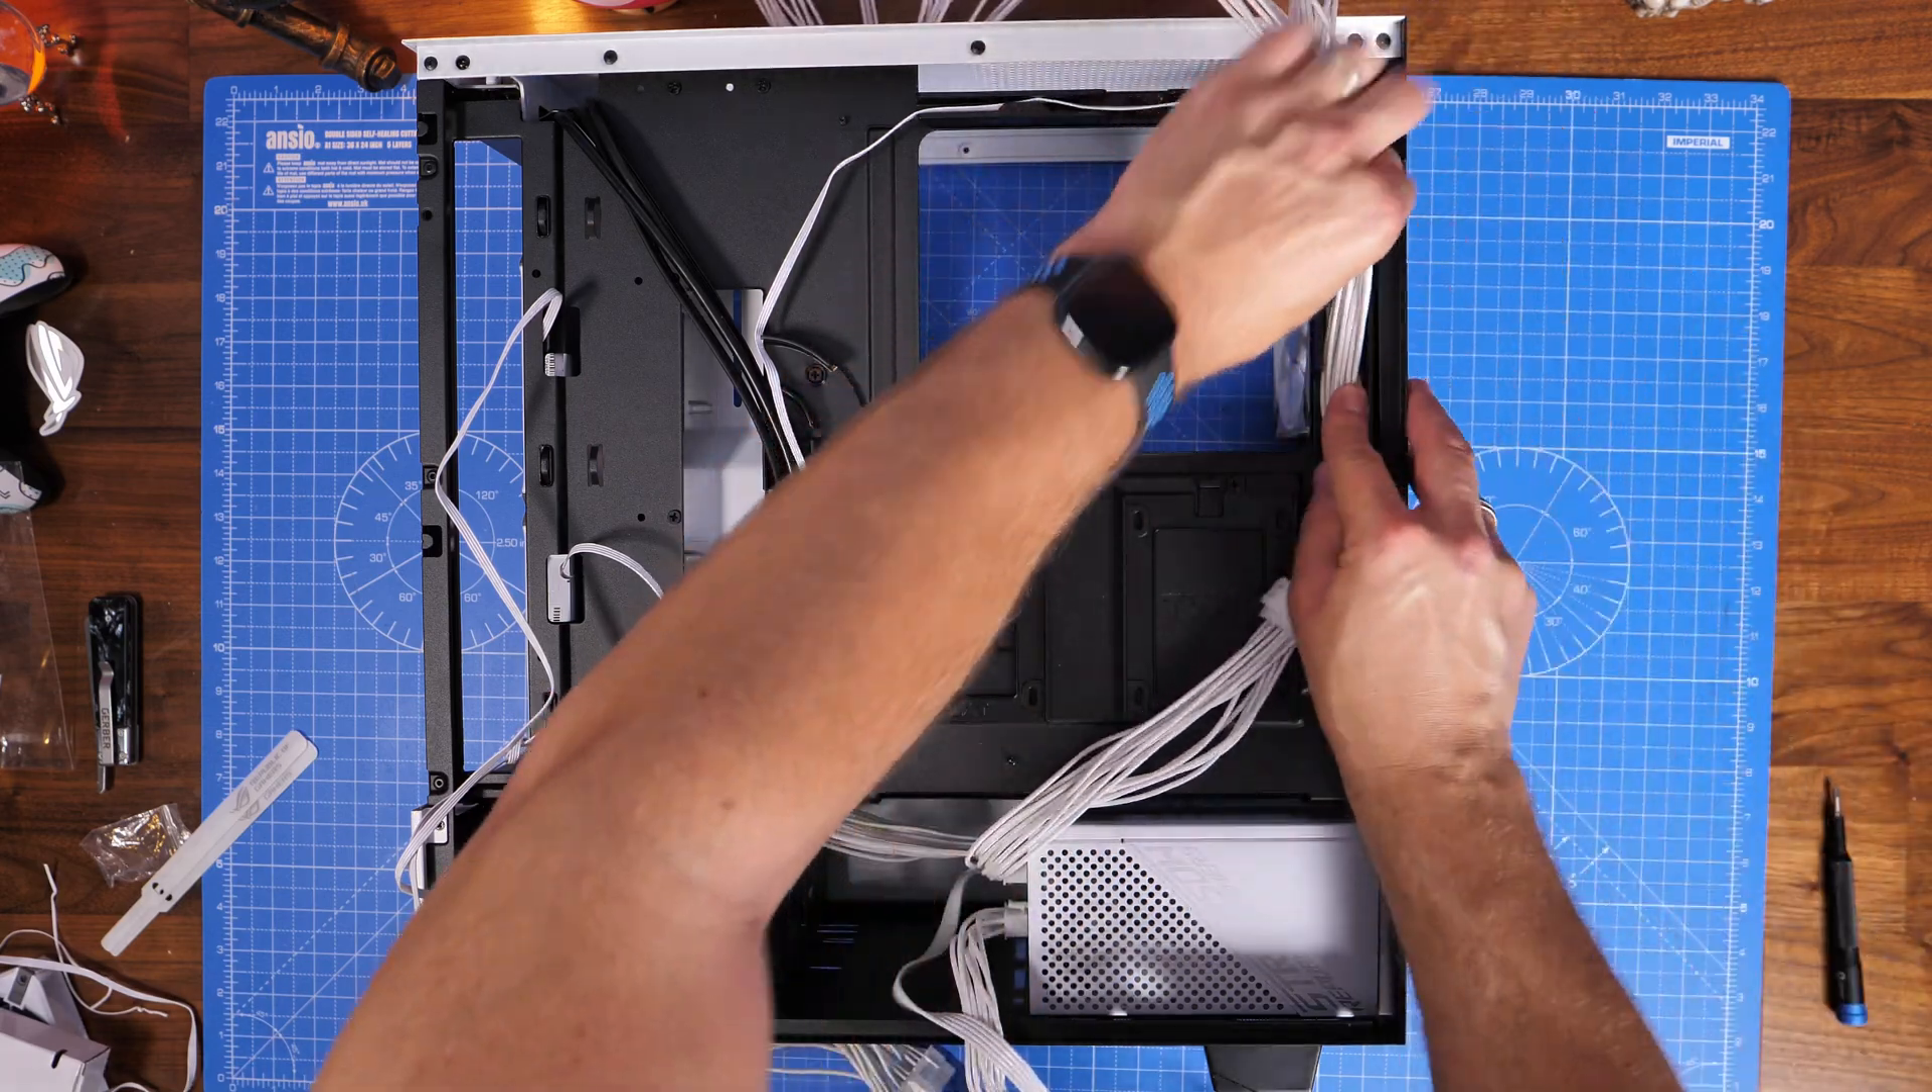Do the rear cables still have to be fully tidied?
Yes.